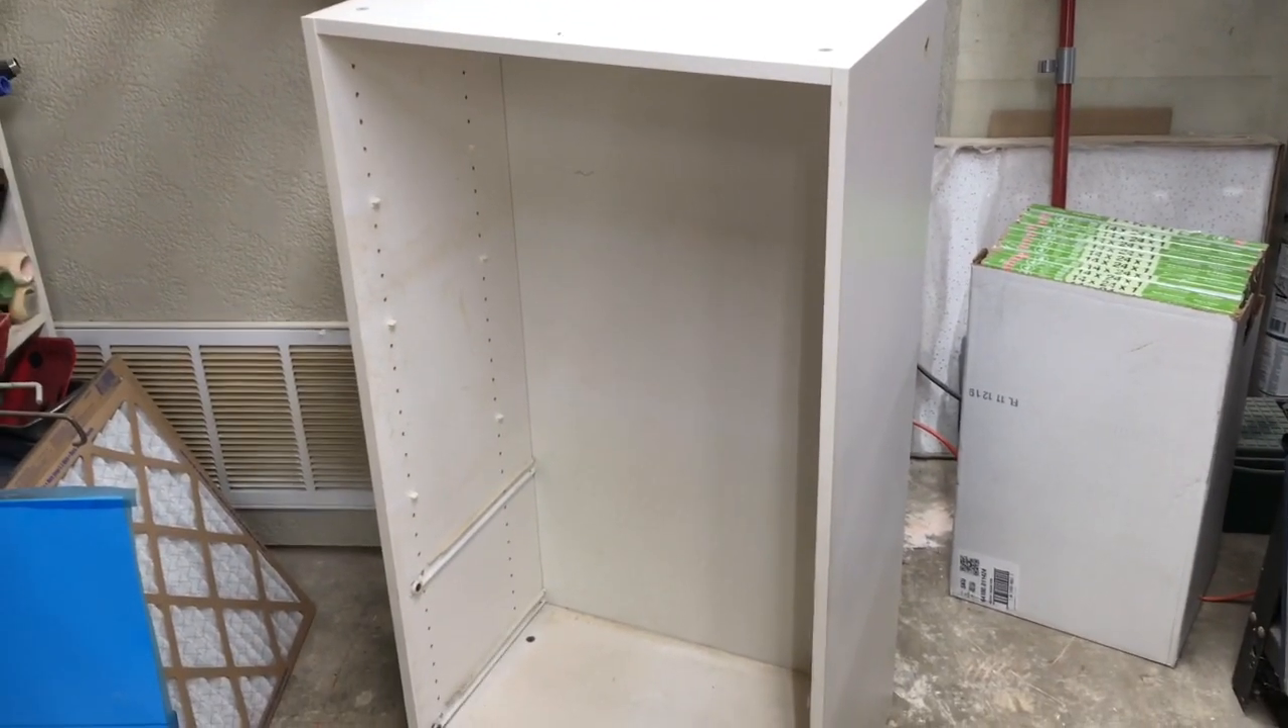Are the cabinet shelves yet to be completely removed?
No.